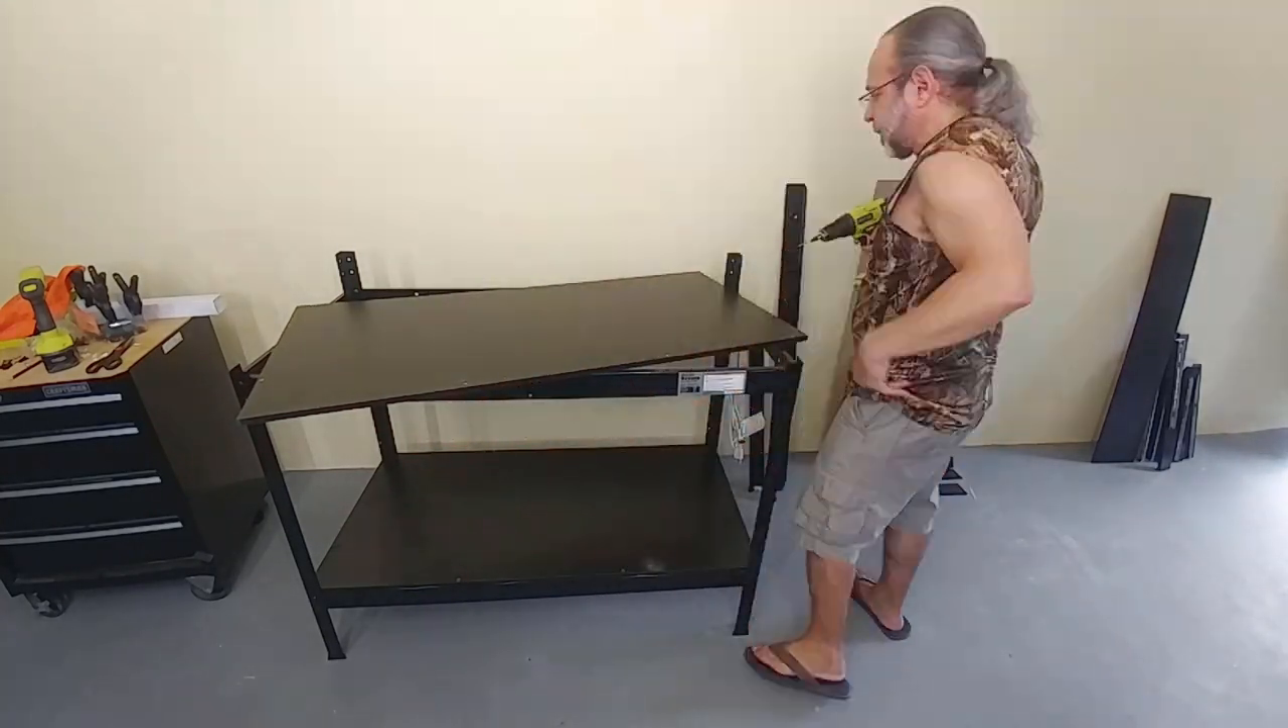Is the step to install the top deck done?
No.